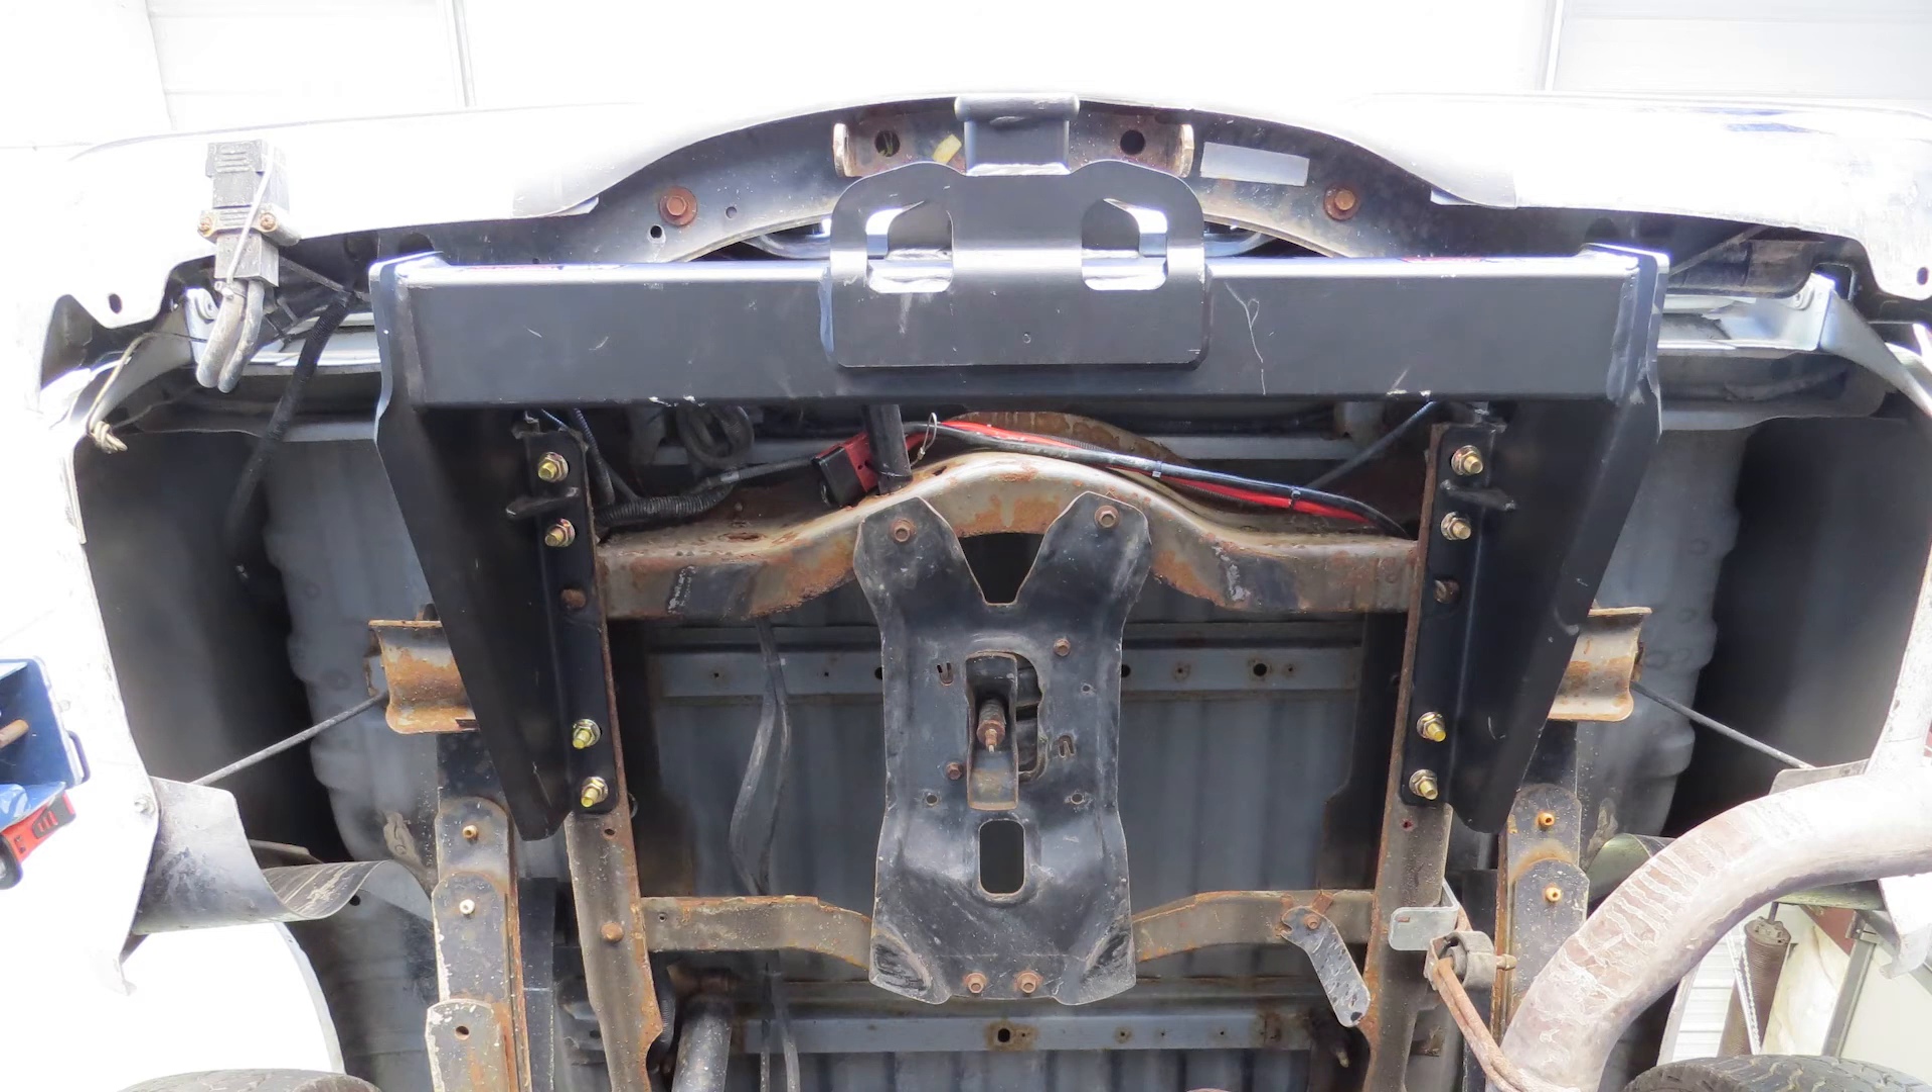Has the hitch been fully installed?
Yes.